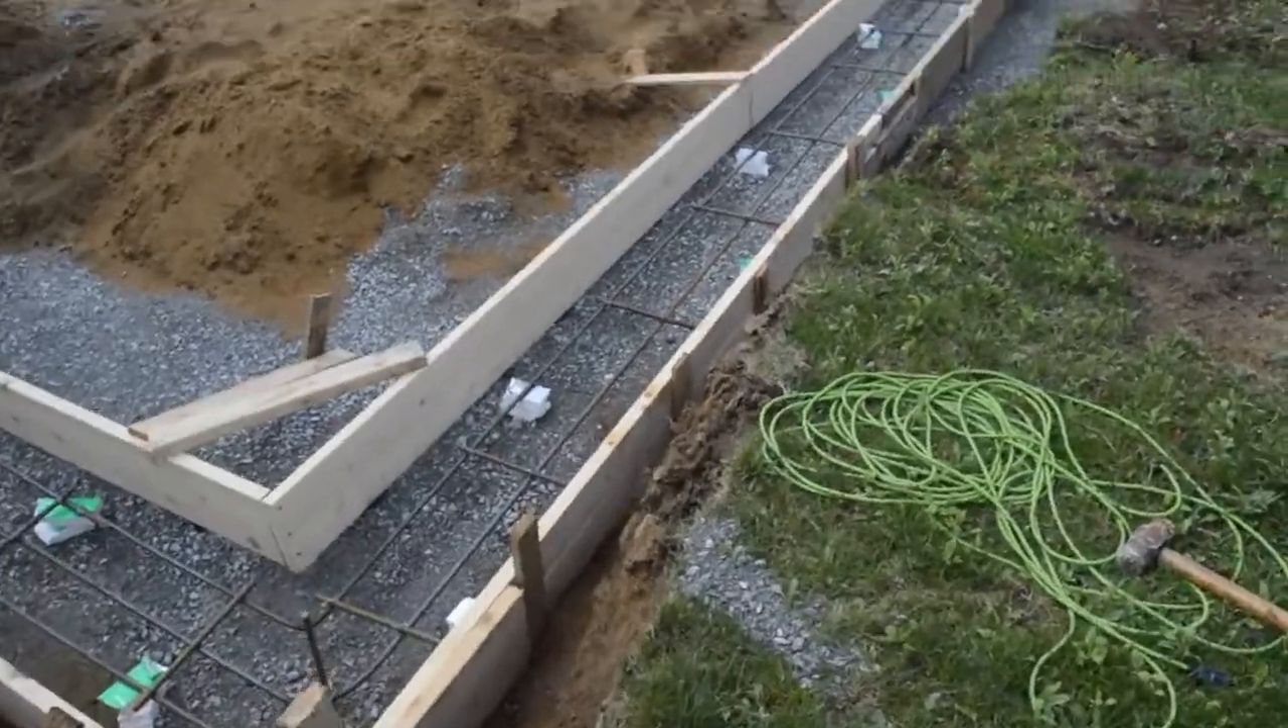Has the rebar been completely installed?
Yes.